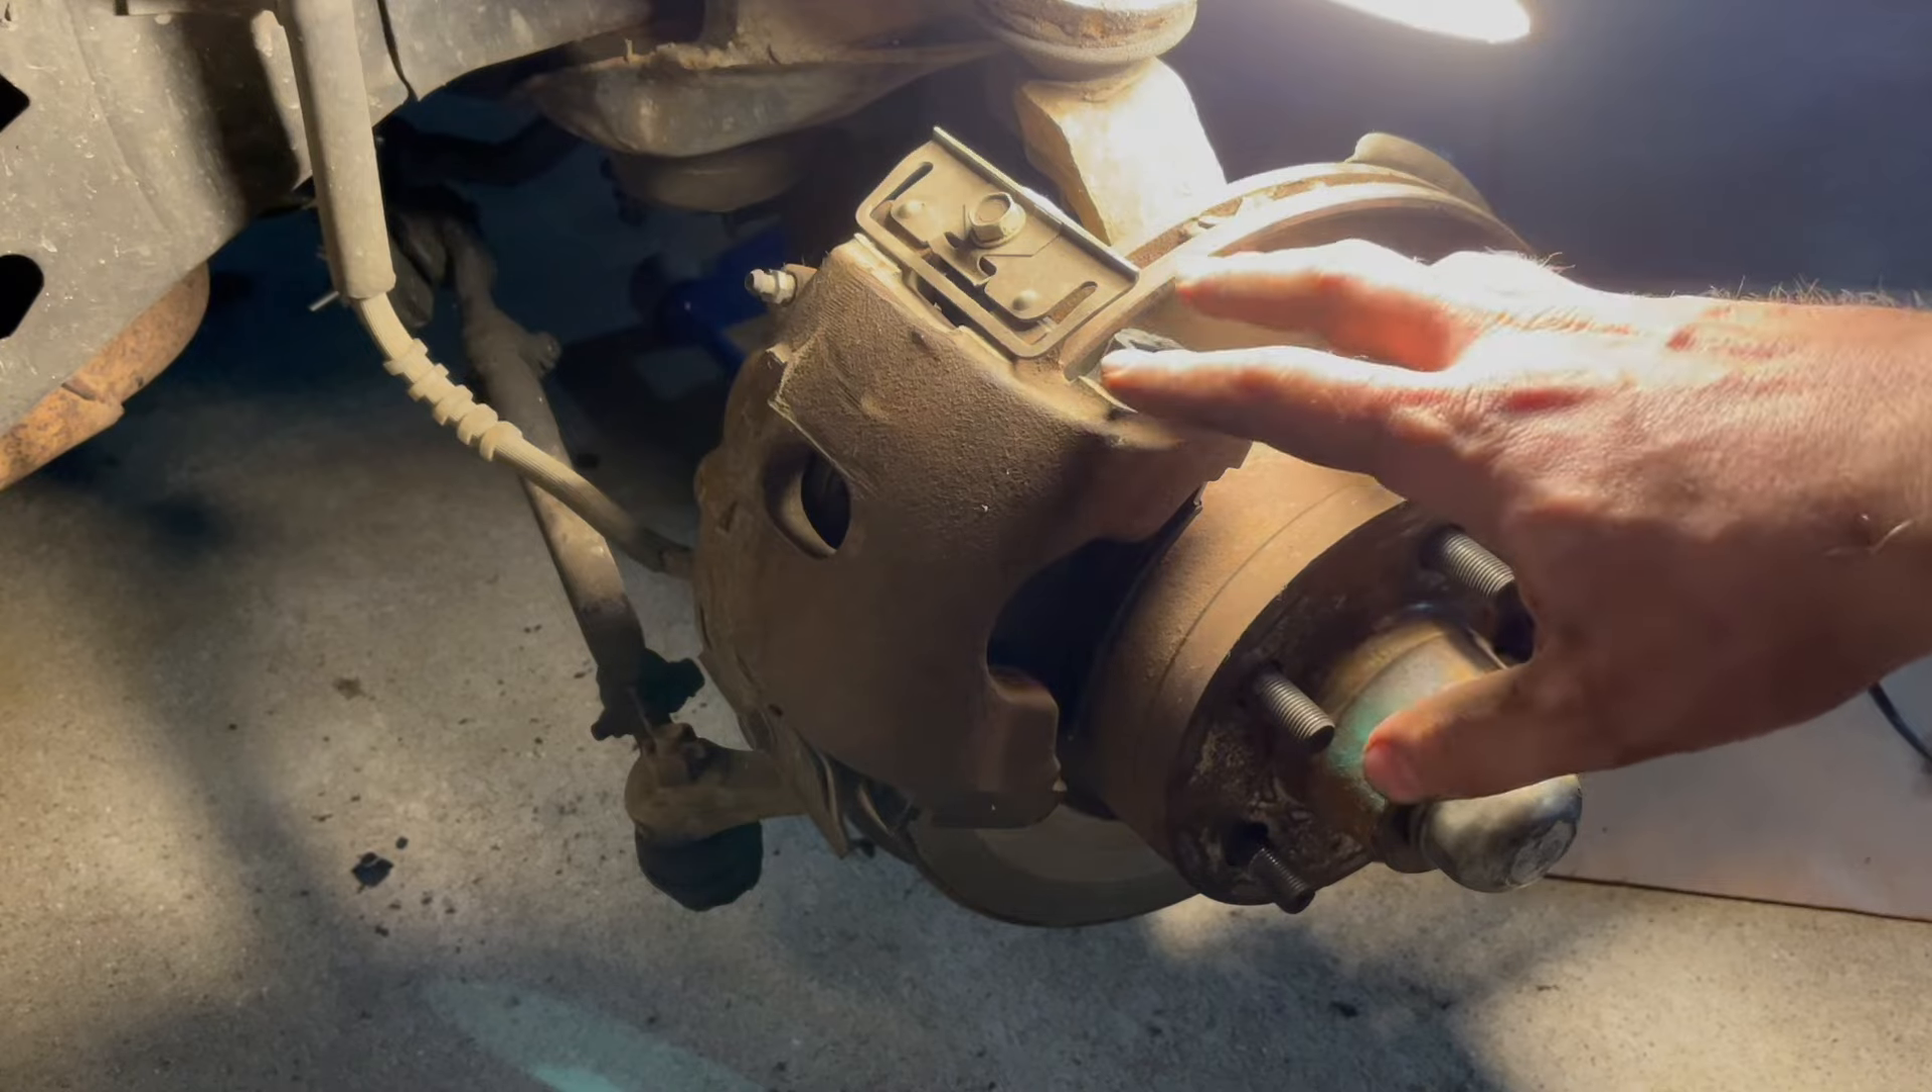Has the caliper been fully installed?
Yes.